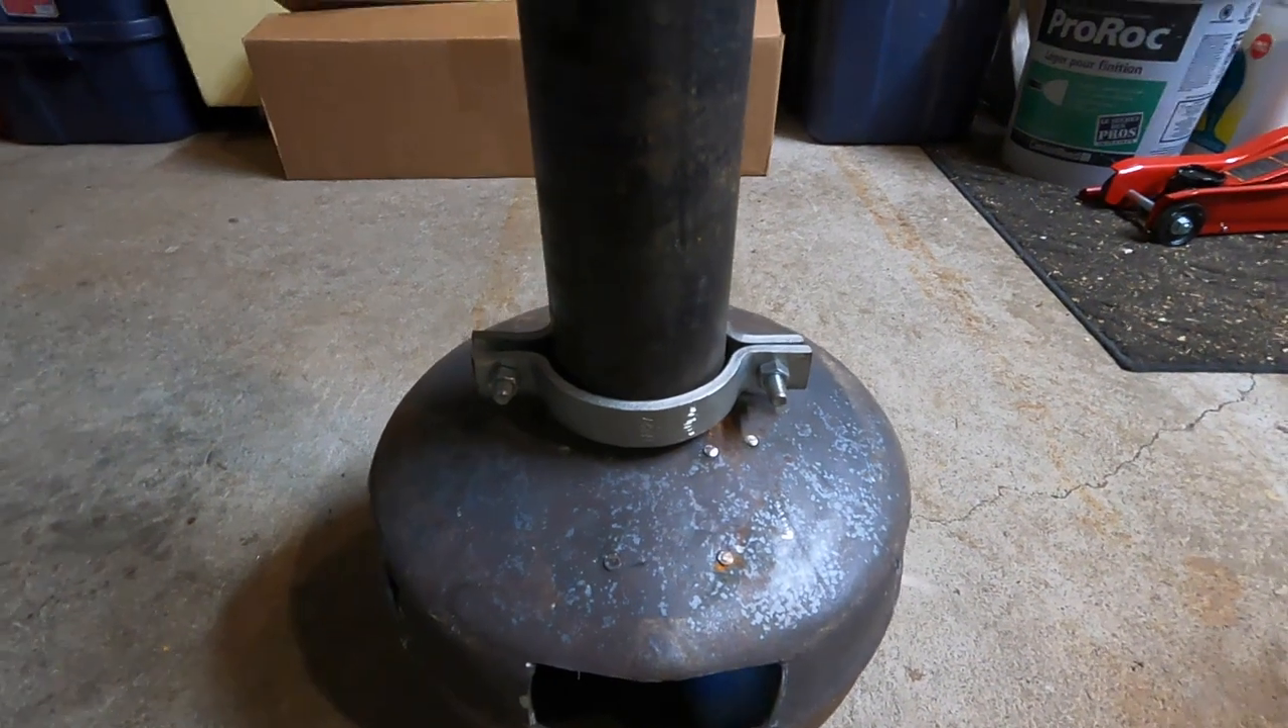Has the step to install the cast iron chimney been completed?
Yes.